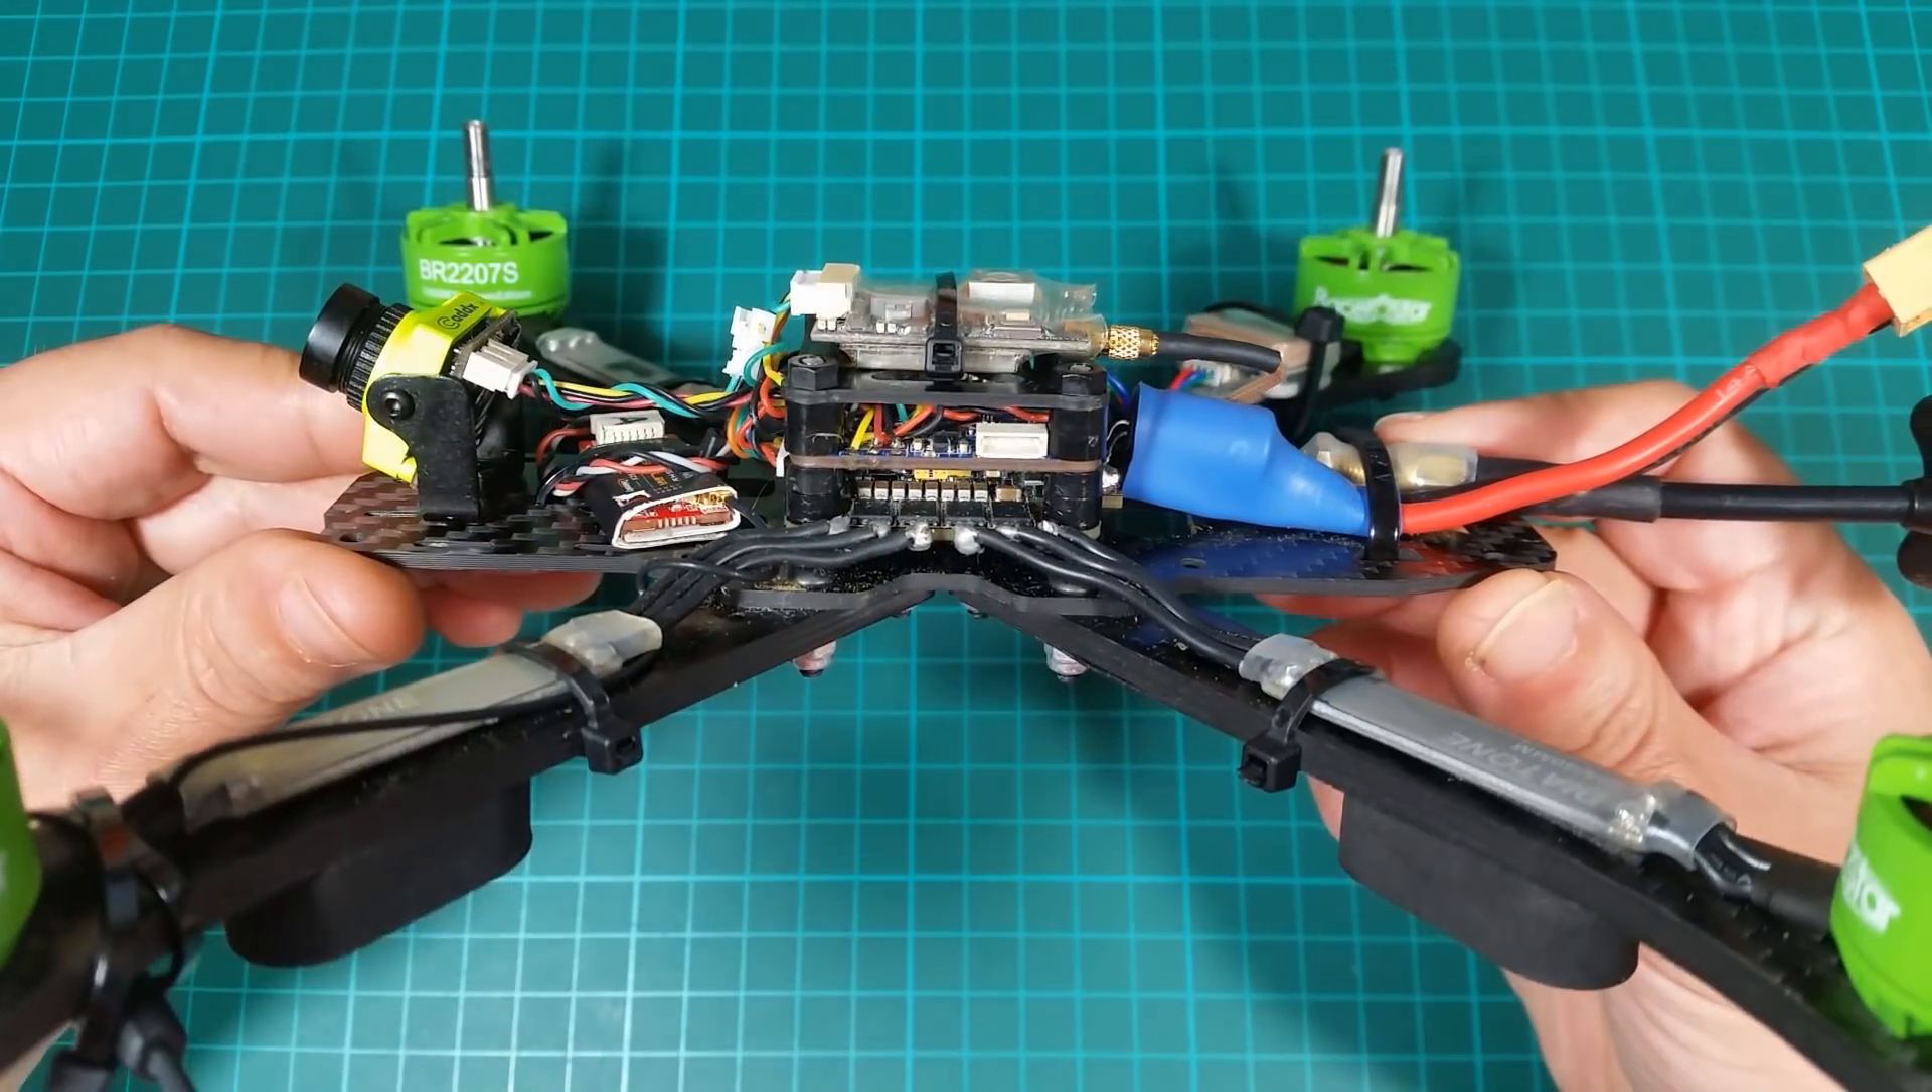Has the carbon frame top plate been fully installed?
No.